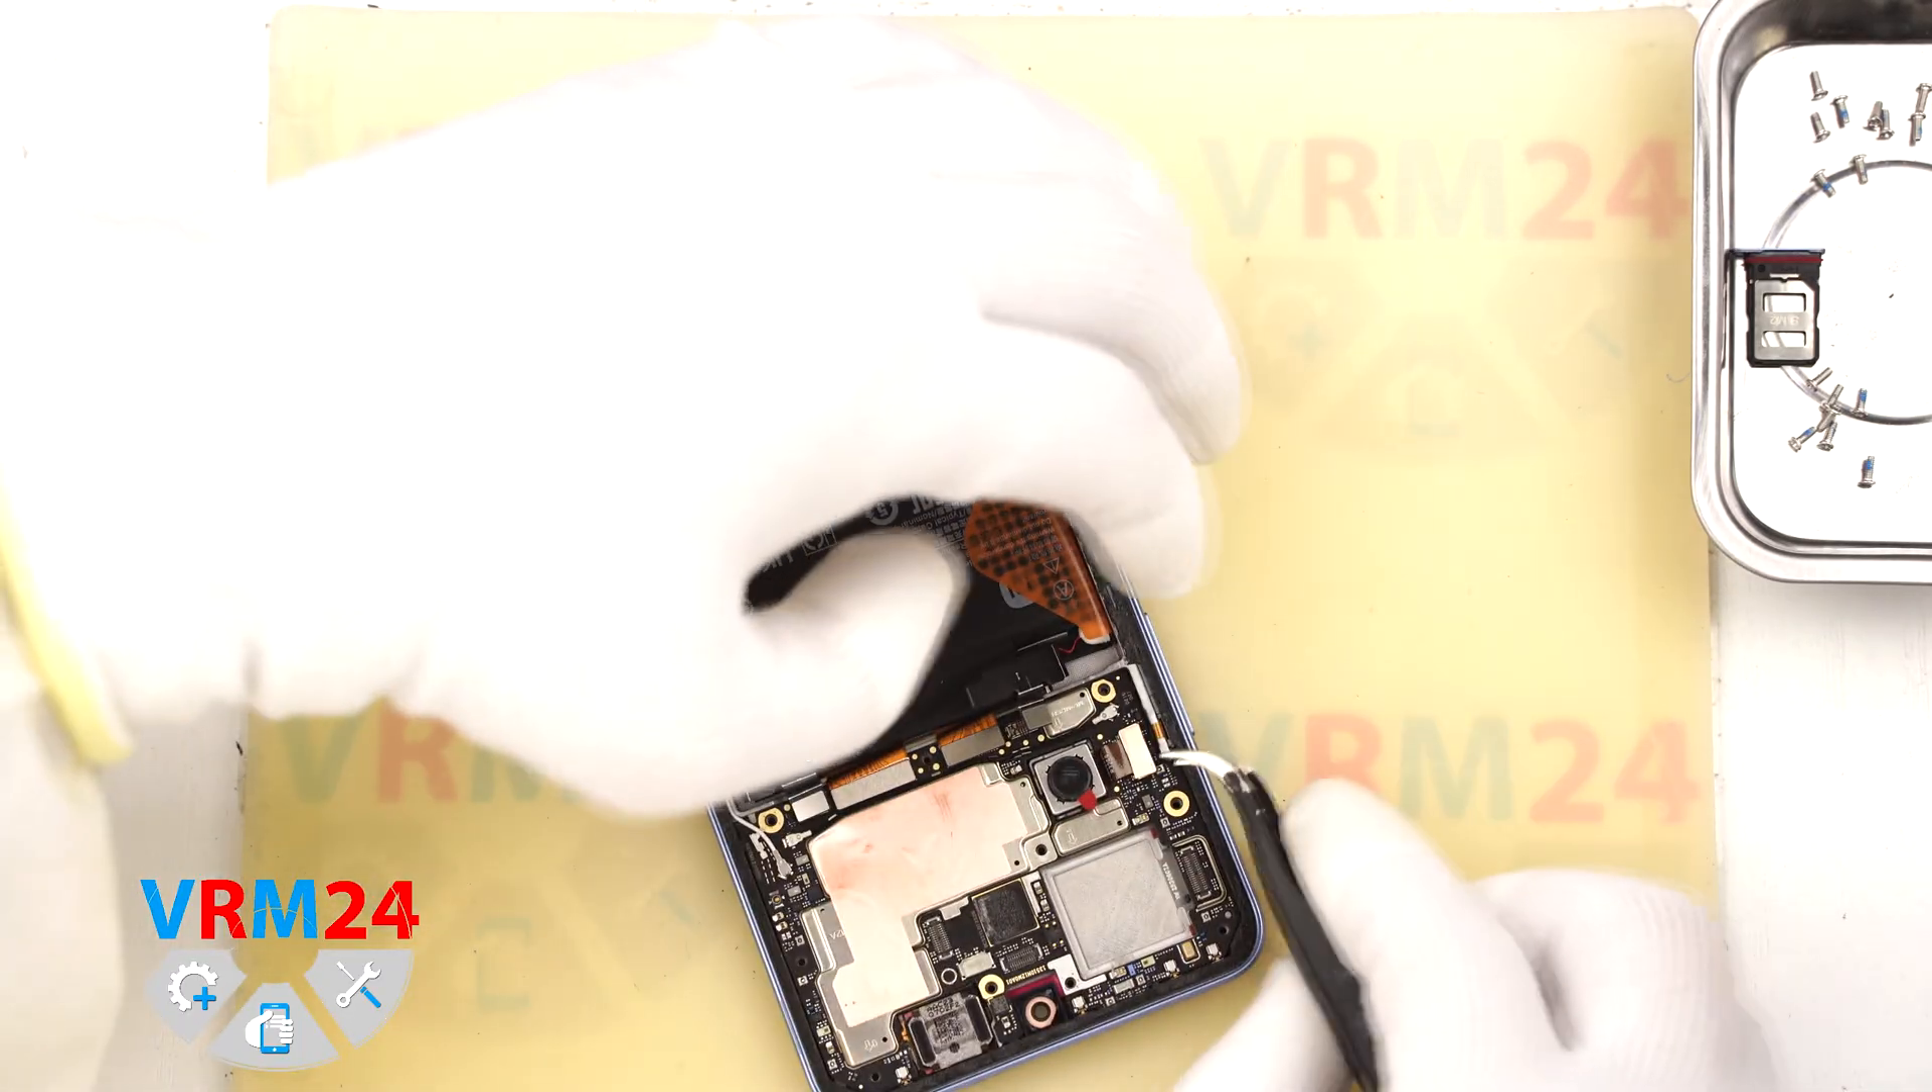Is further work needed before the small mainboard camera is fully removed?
Yes.